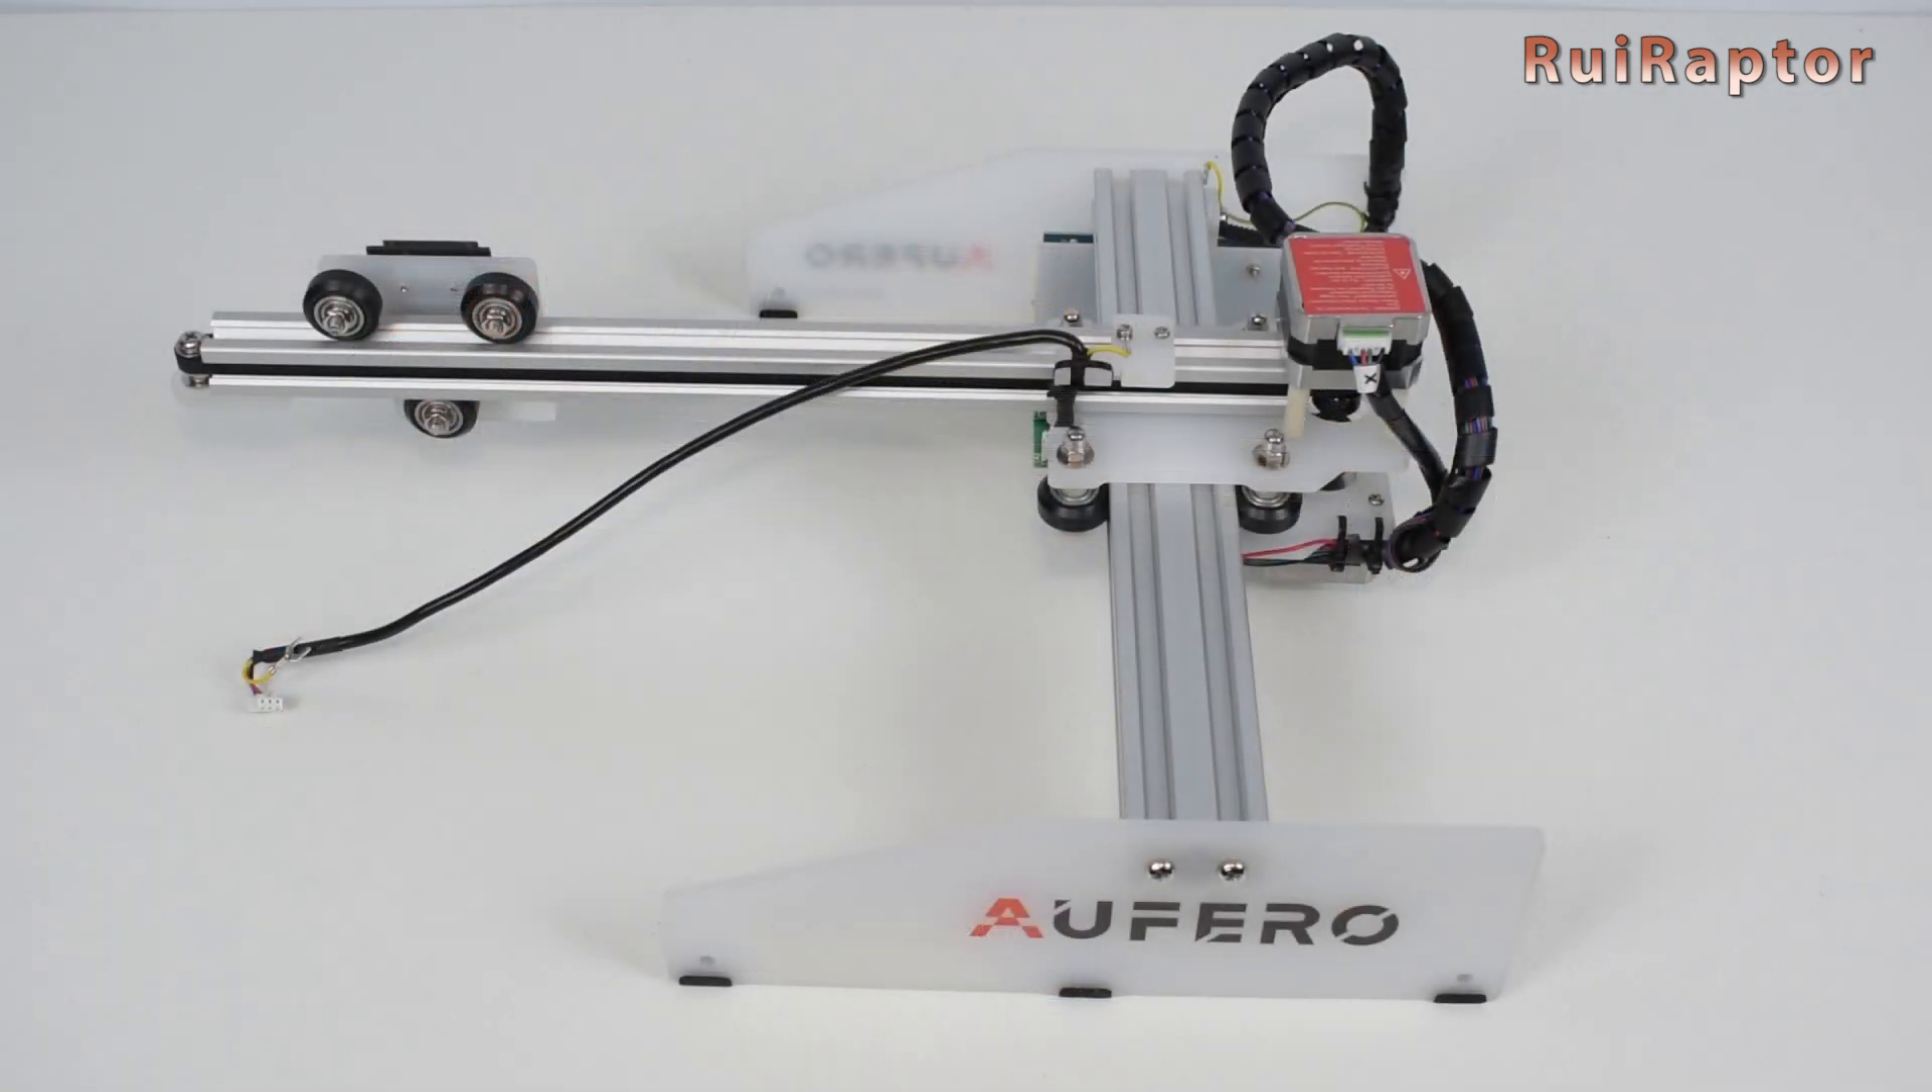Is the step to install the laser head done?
No.